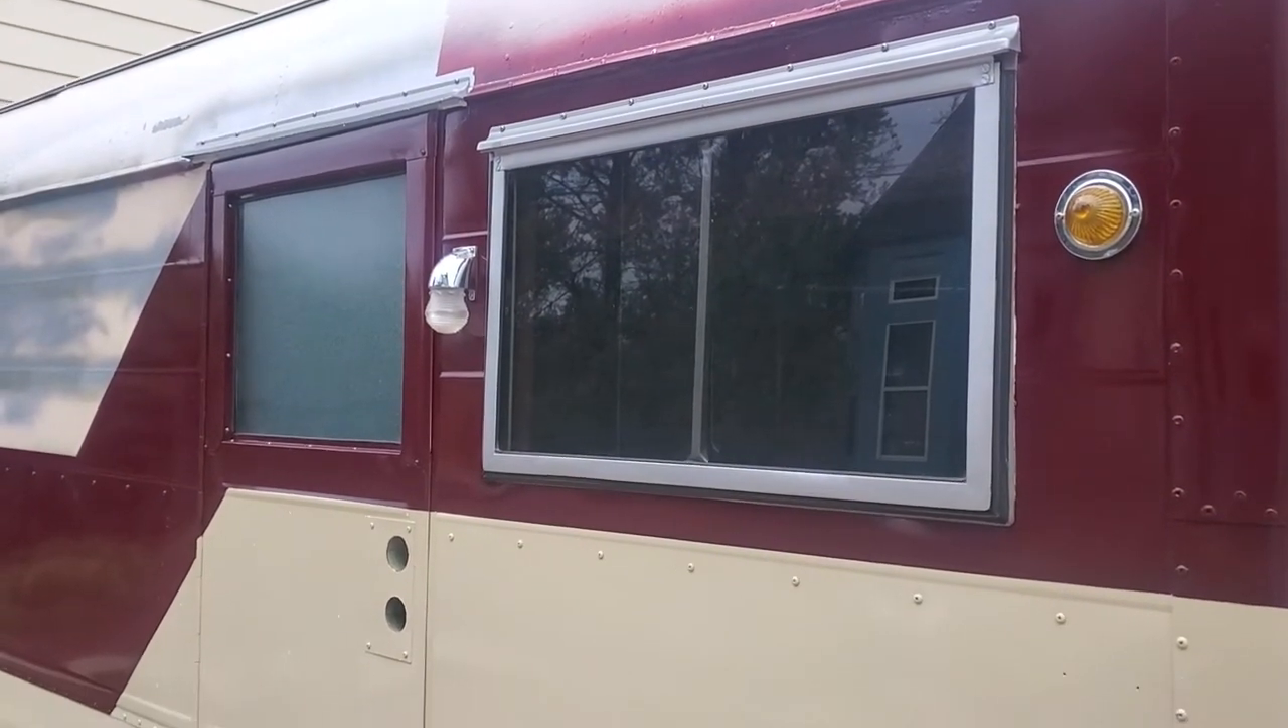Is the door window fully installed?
Yes.